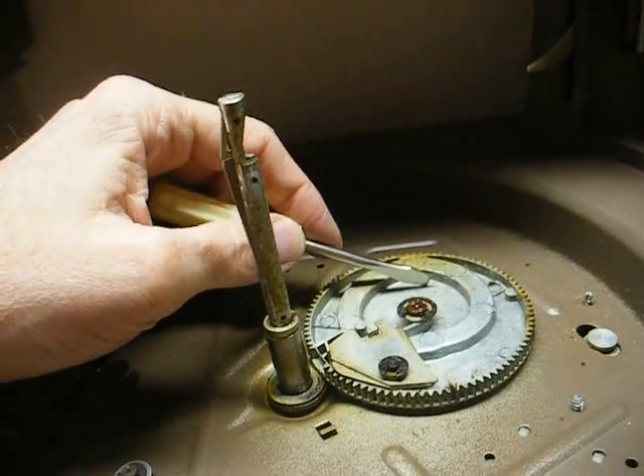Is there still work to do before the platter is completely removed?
No.